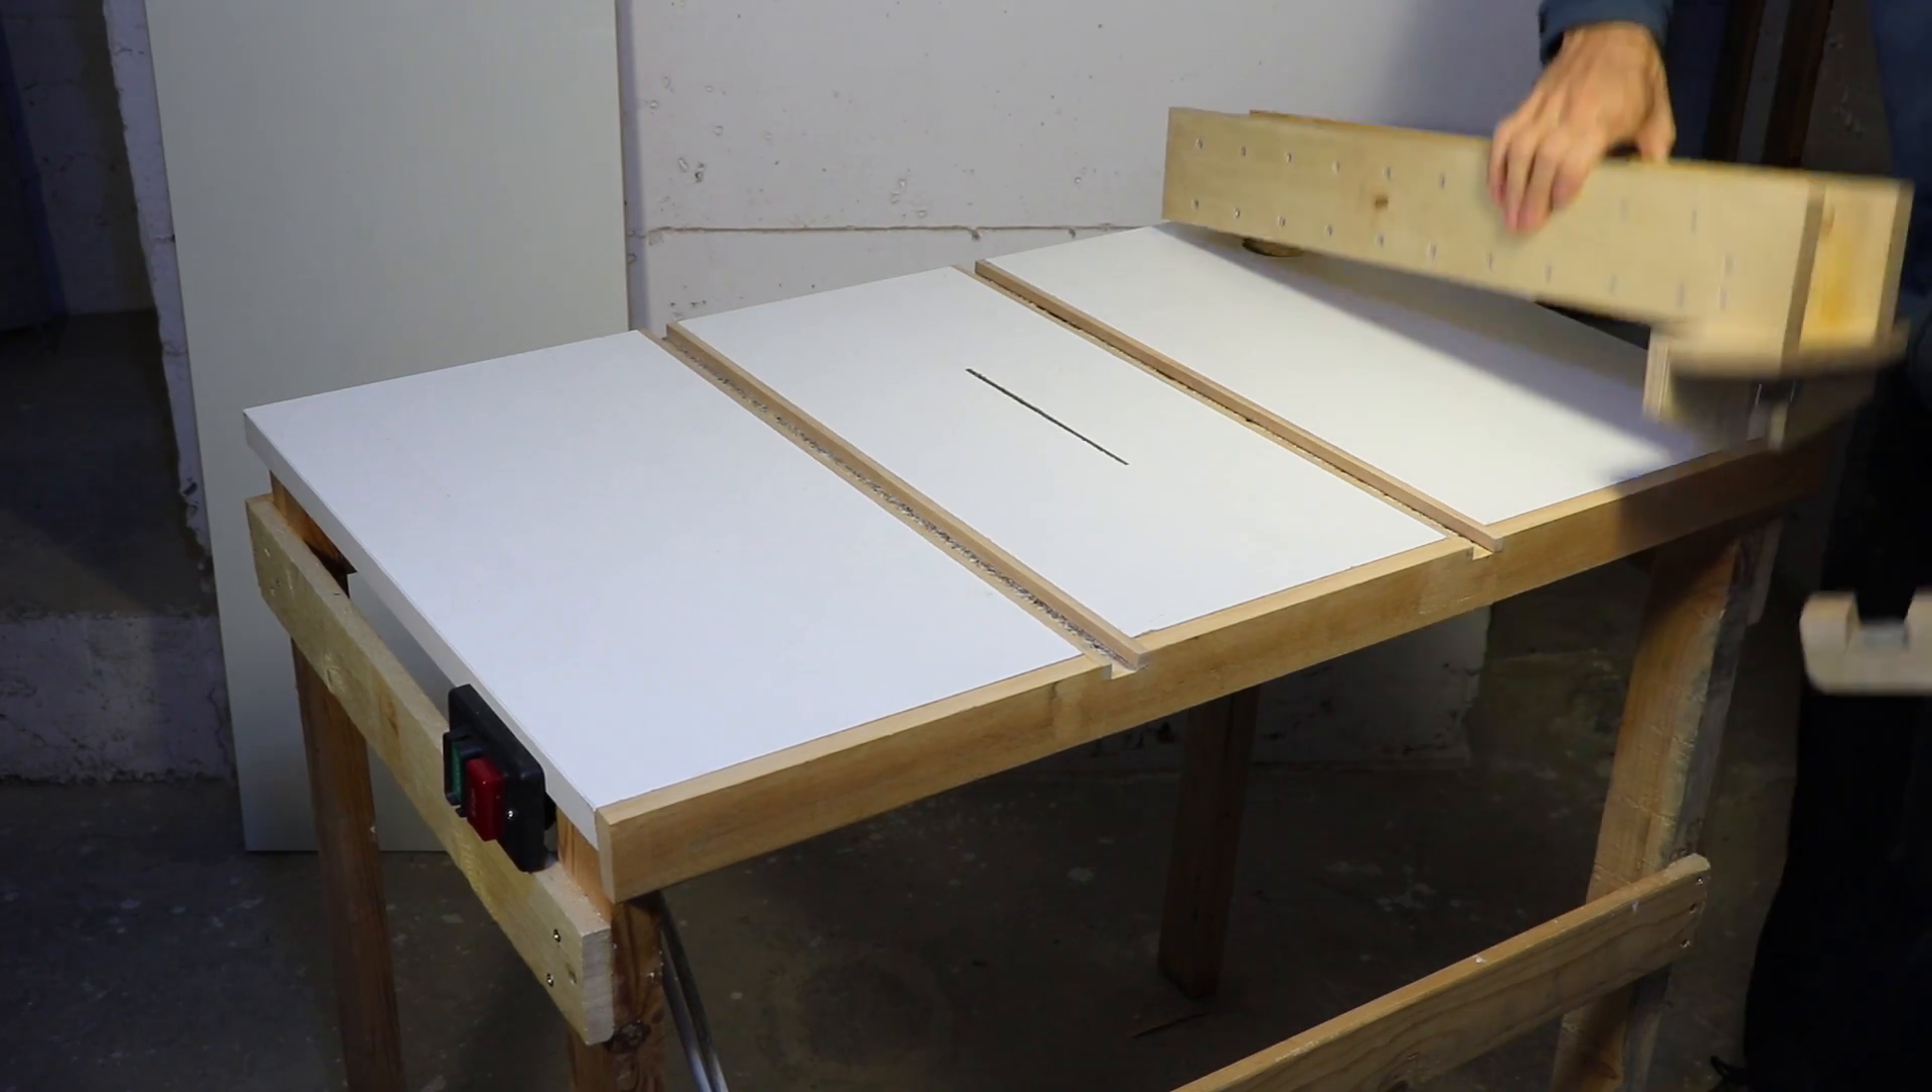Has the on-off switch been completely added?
Yes.